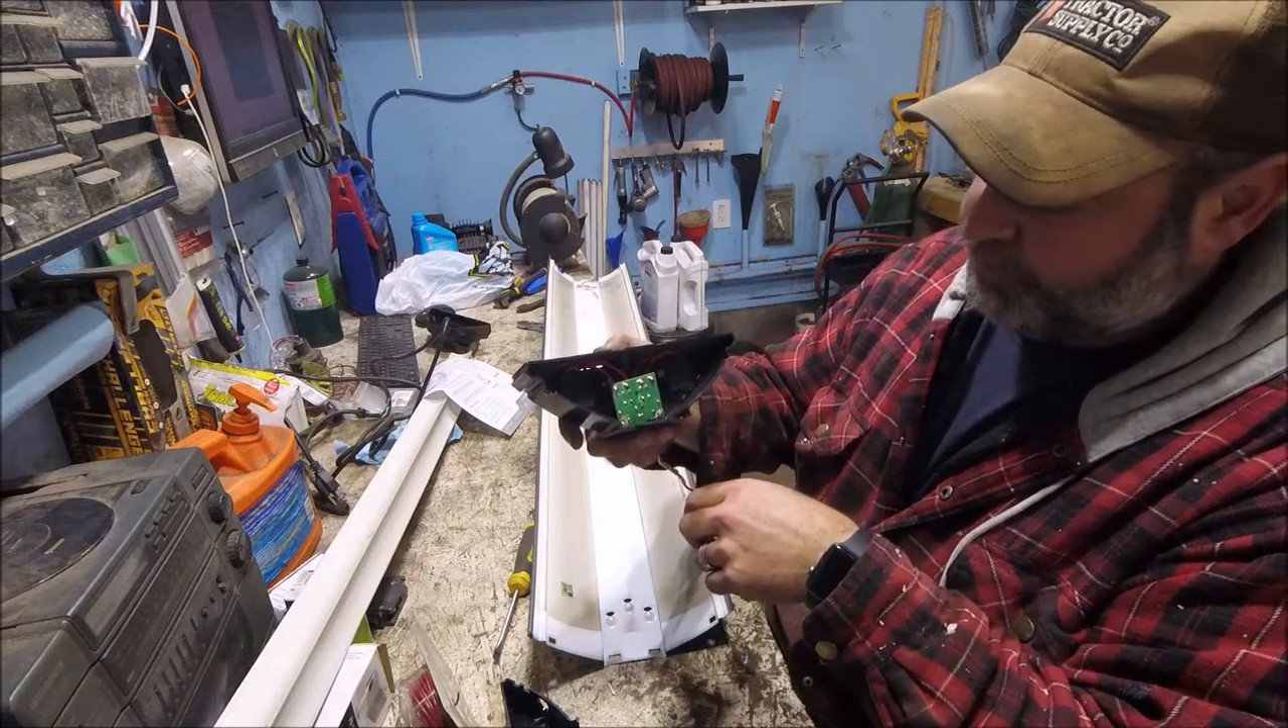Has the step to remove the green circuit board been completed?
No.